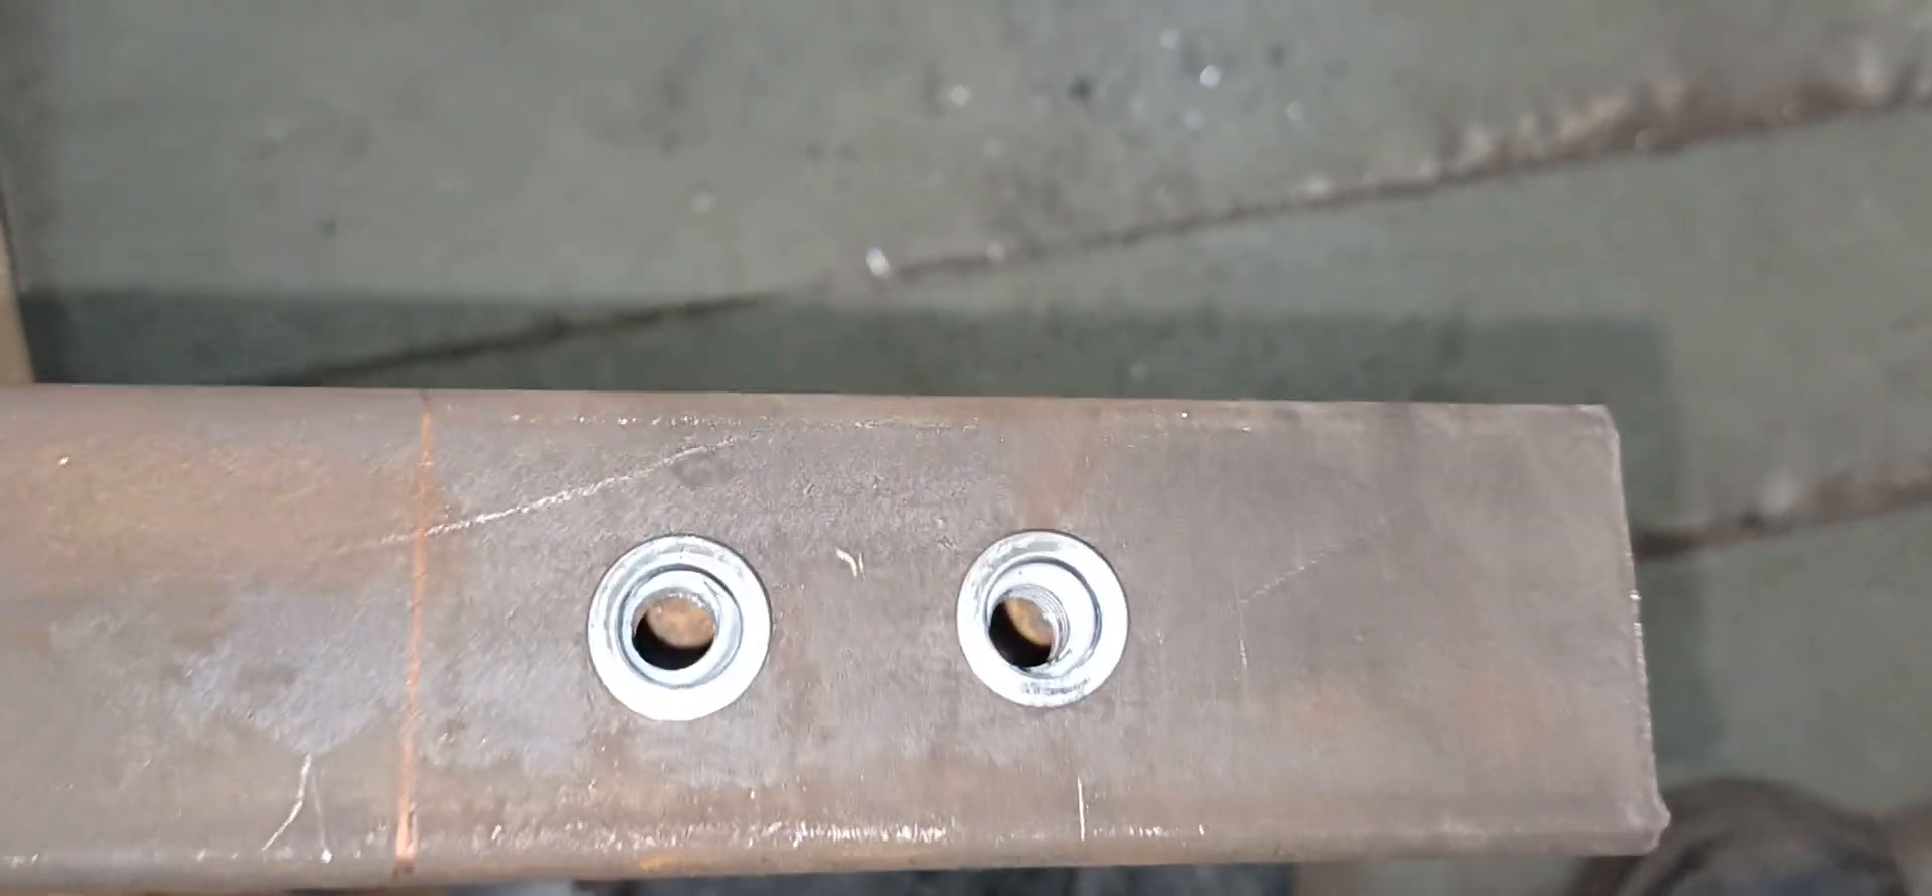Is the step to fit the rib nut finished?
Yes.